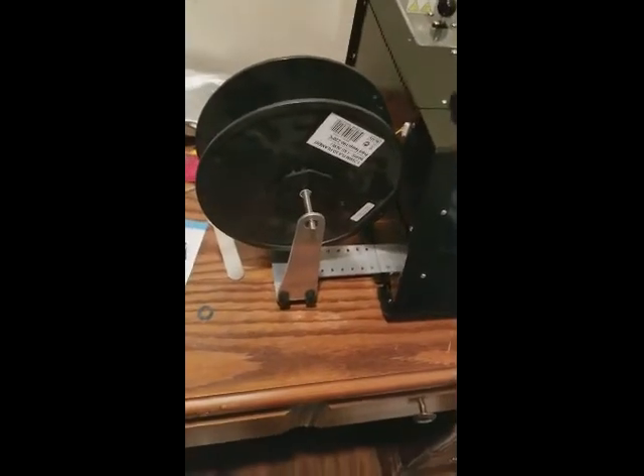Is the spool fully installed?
Yes.